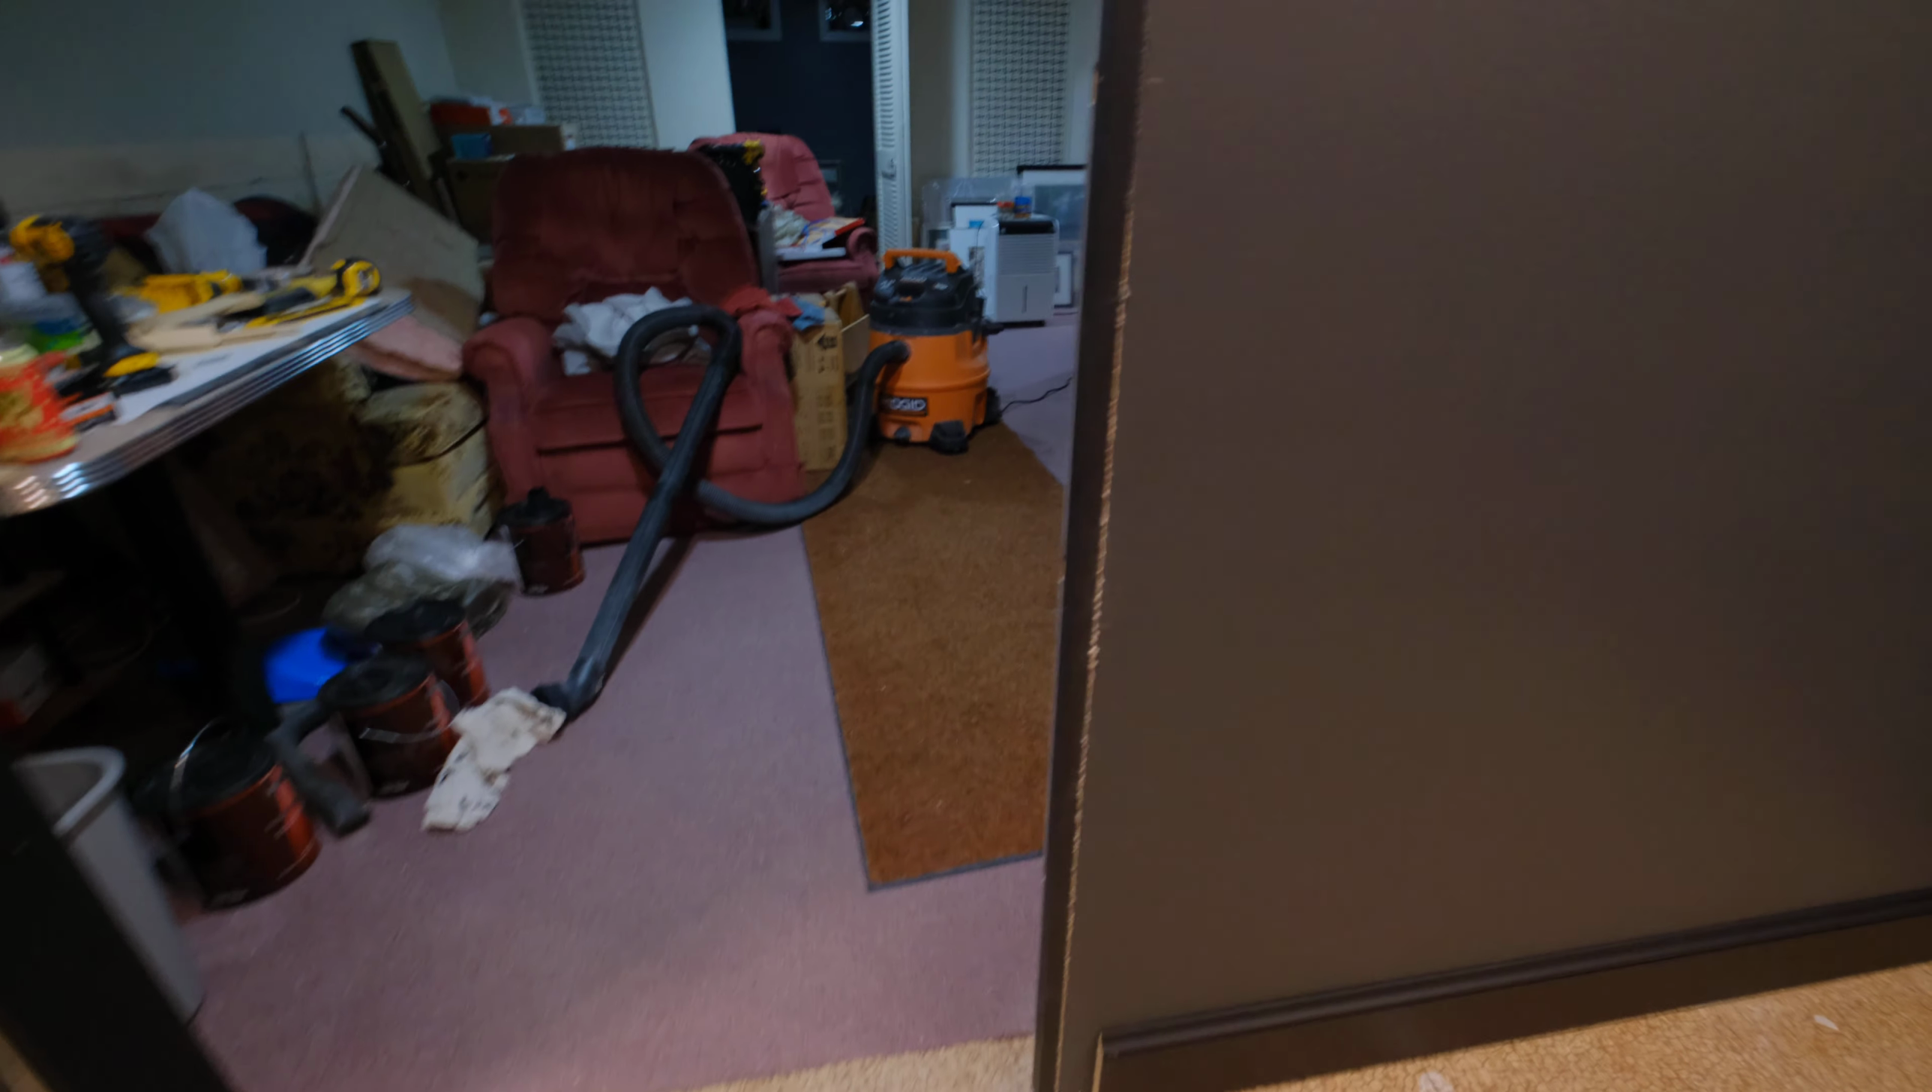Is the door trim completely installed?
No.